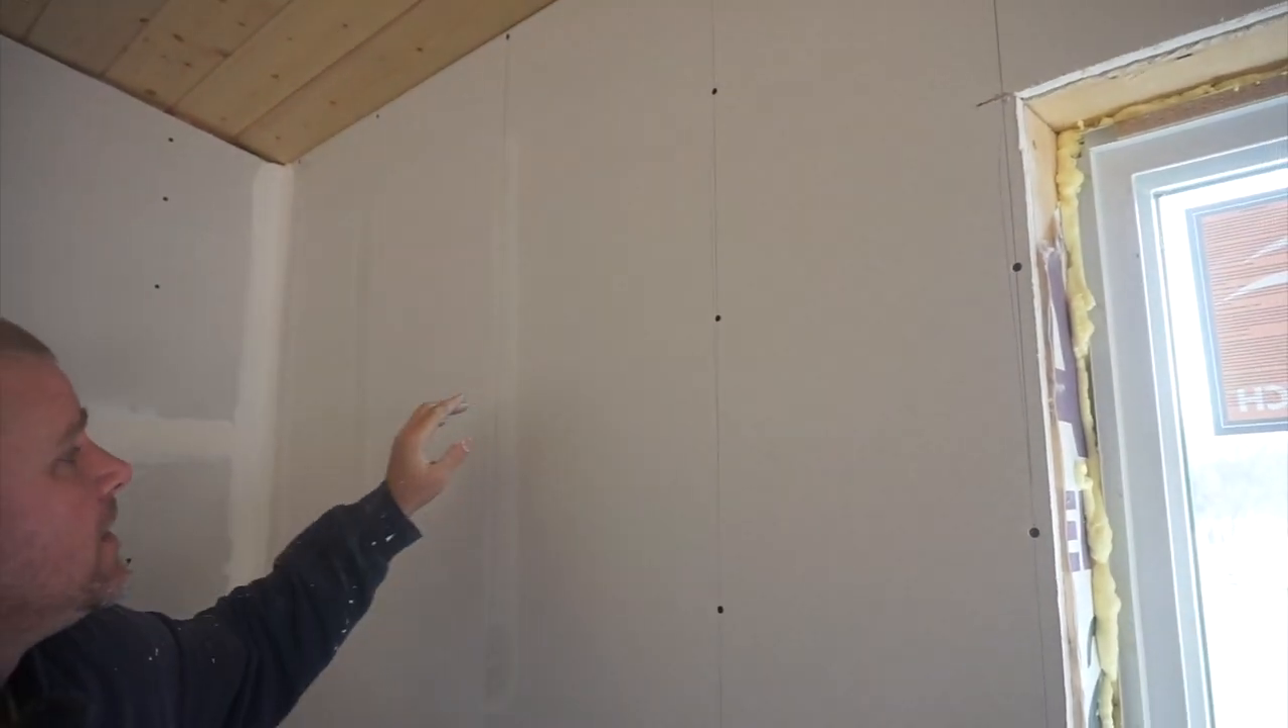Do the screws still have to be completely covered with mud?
Yes.